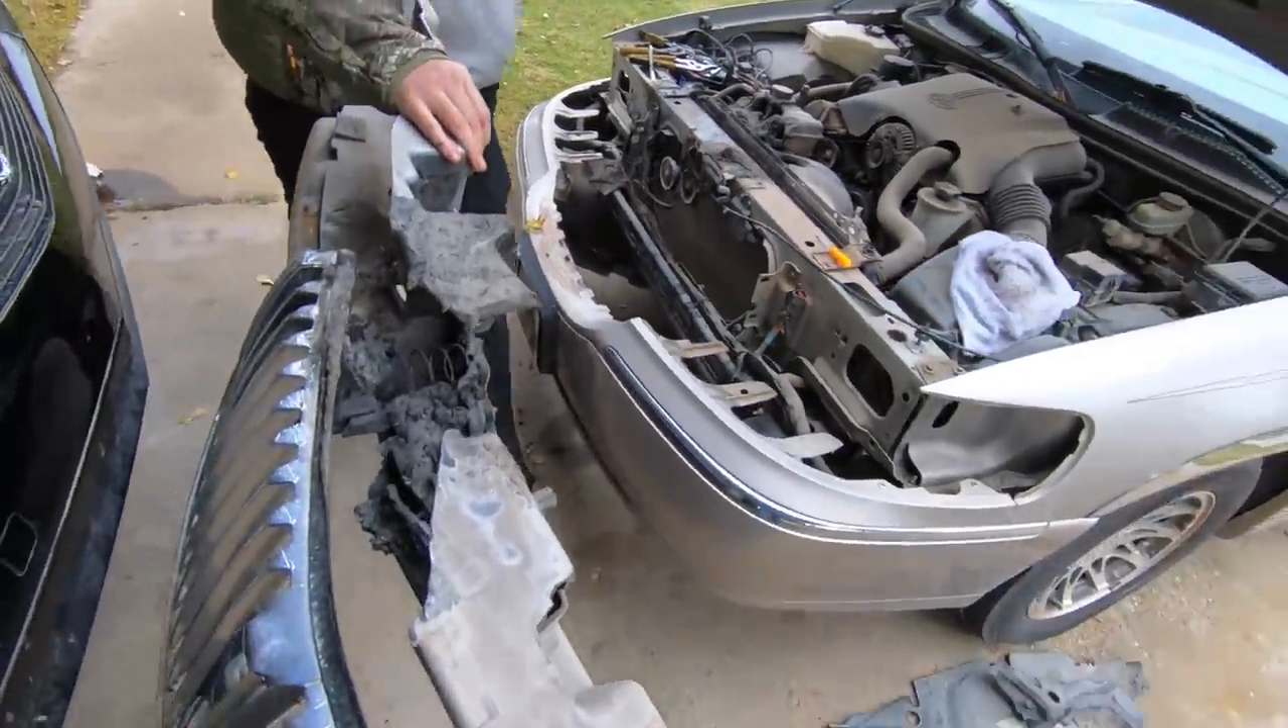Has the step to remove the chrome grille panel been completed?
Yes.